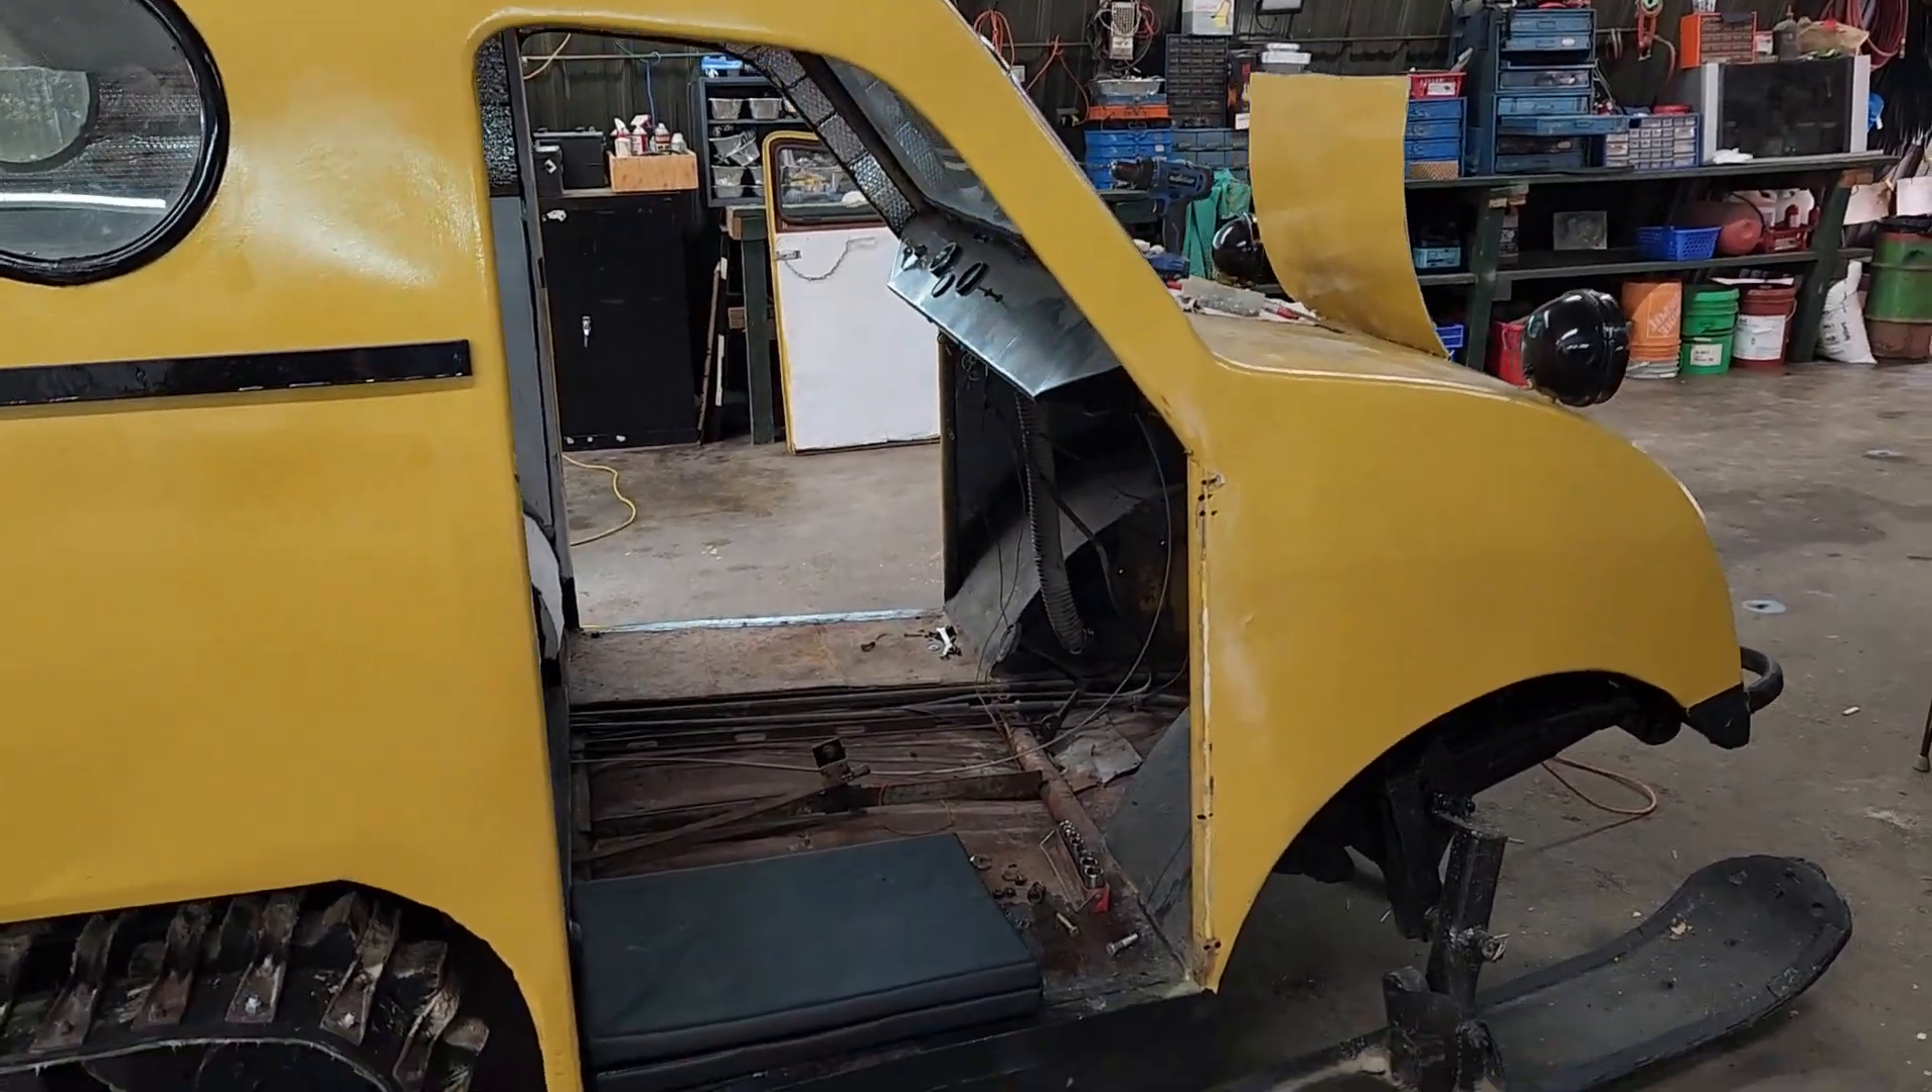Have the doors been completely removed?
Yes.